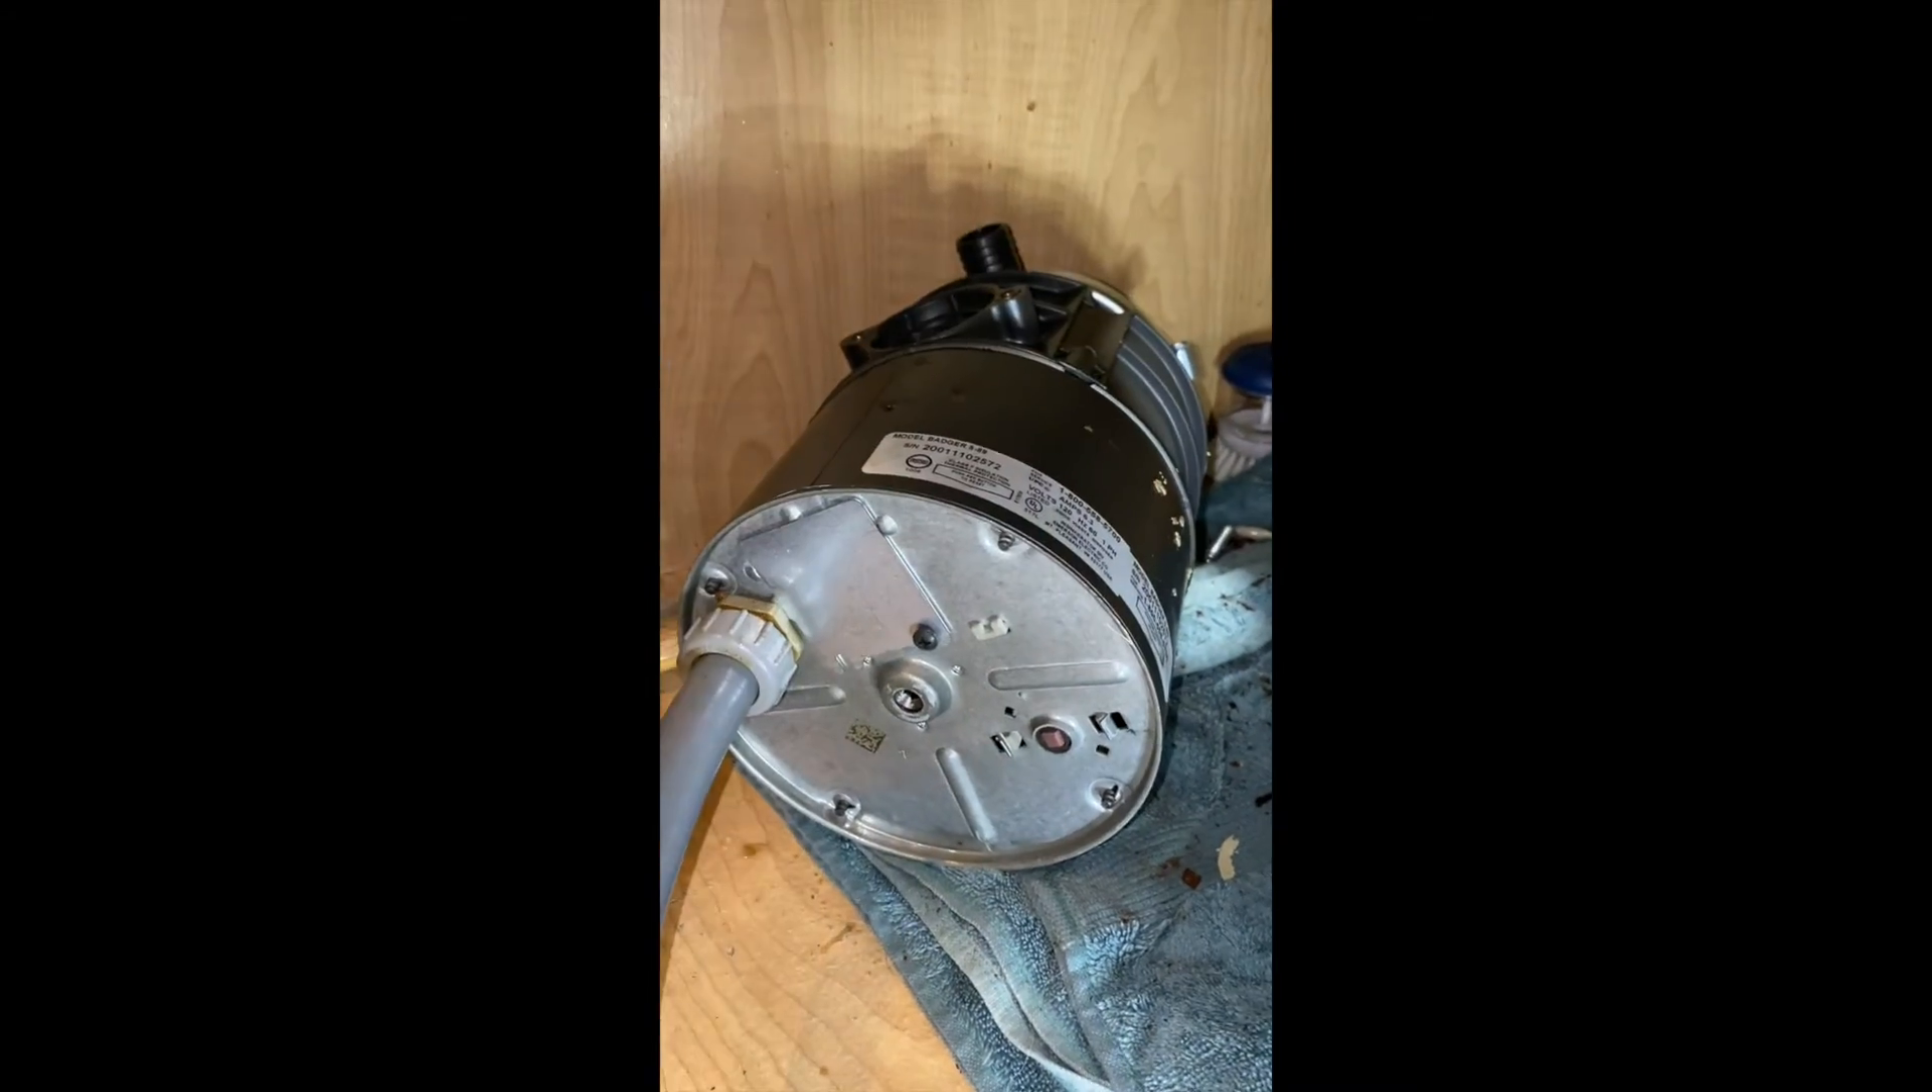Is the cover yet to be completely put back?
No.